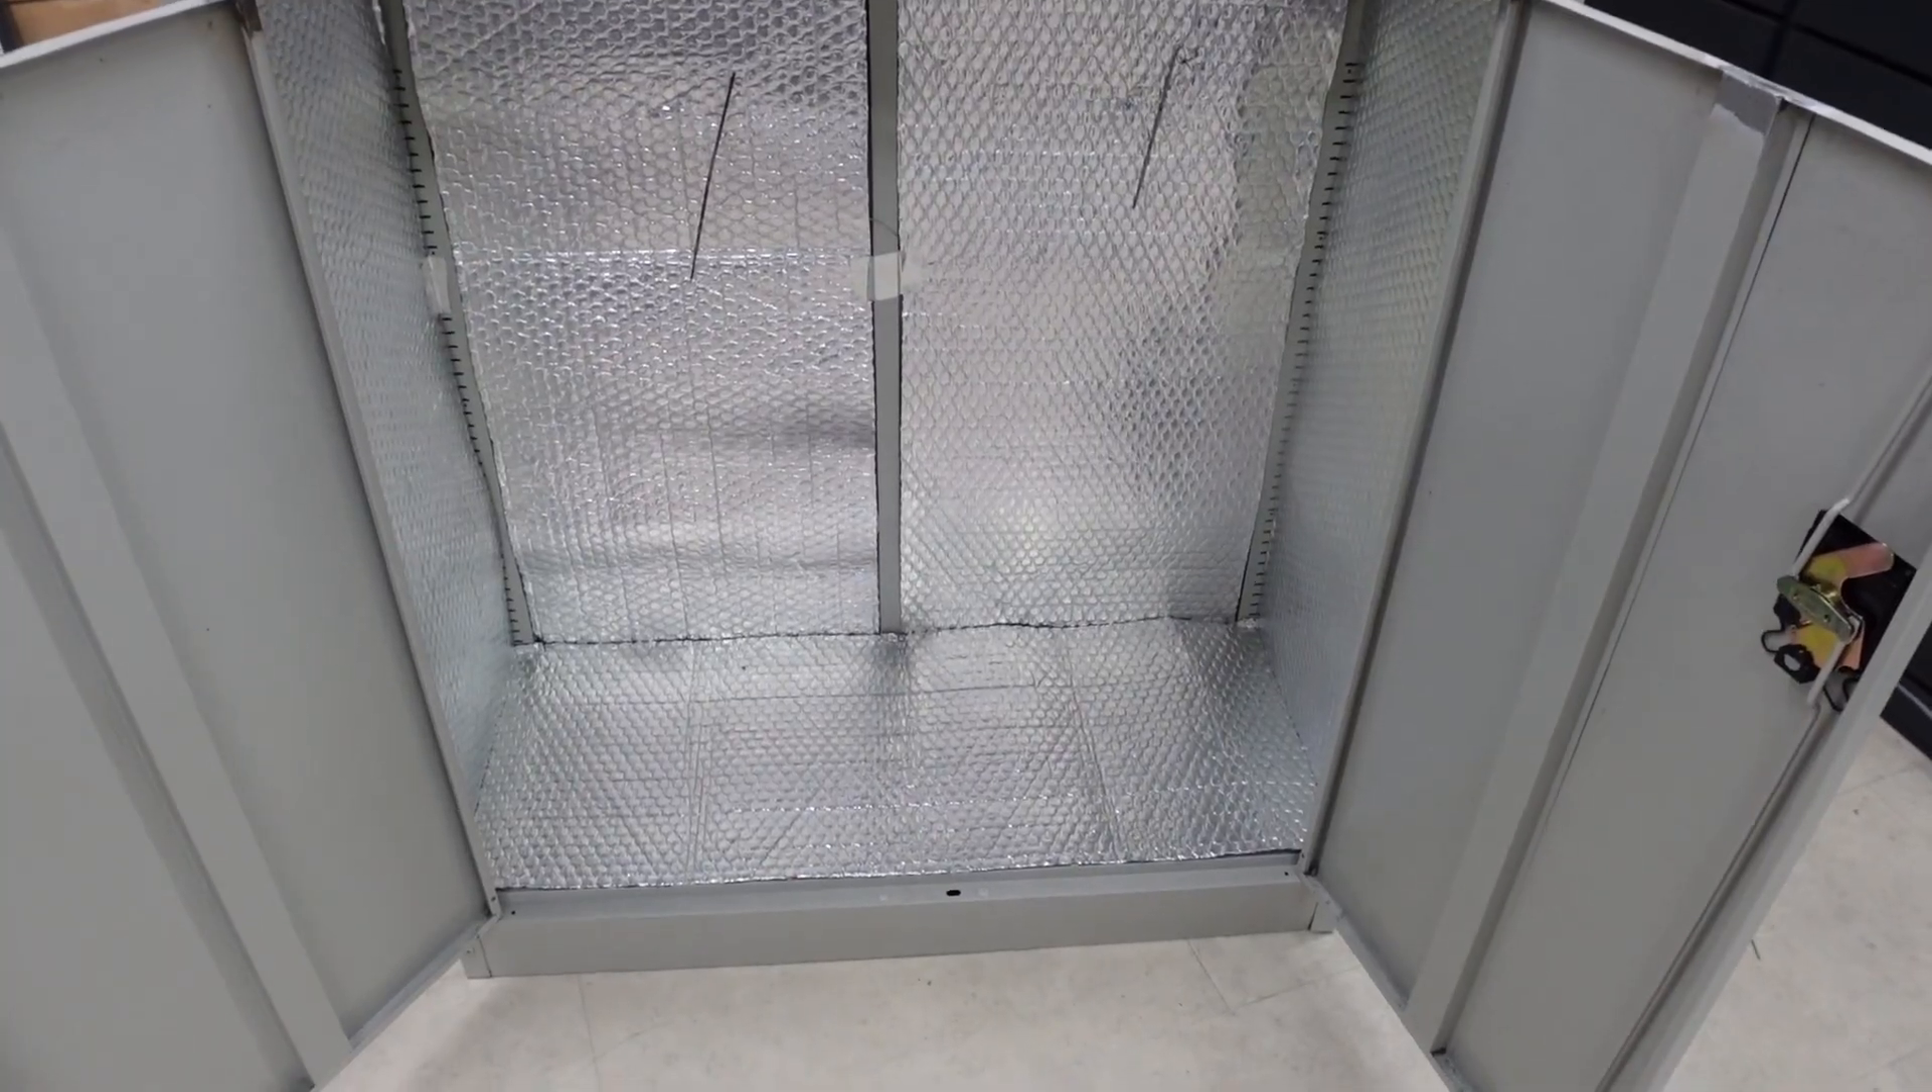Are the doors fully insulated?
No.